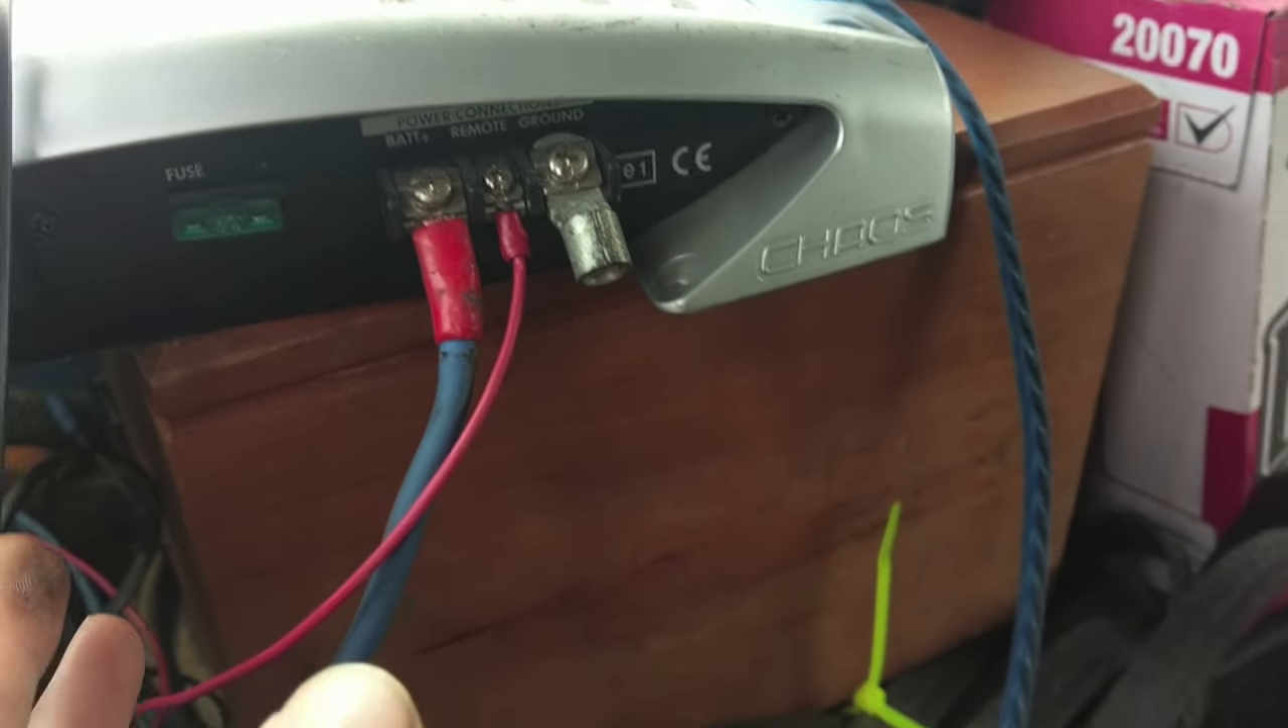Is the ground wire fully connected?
No.